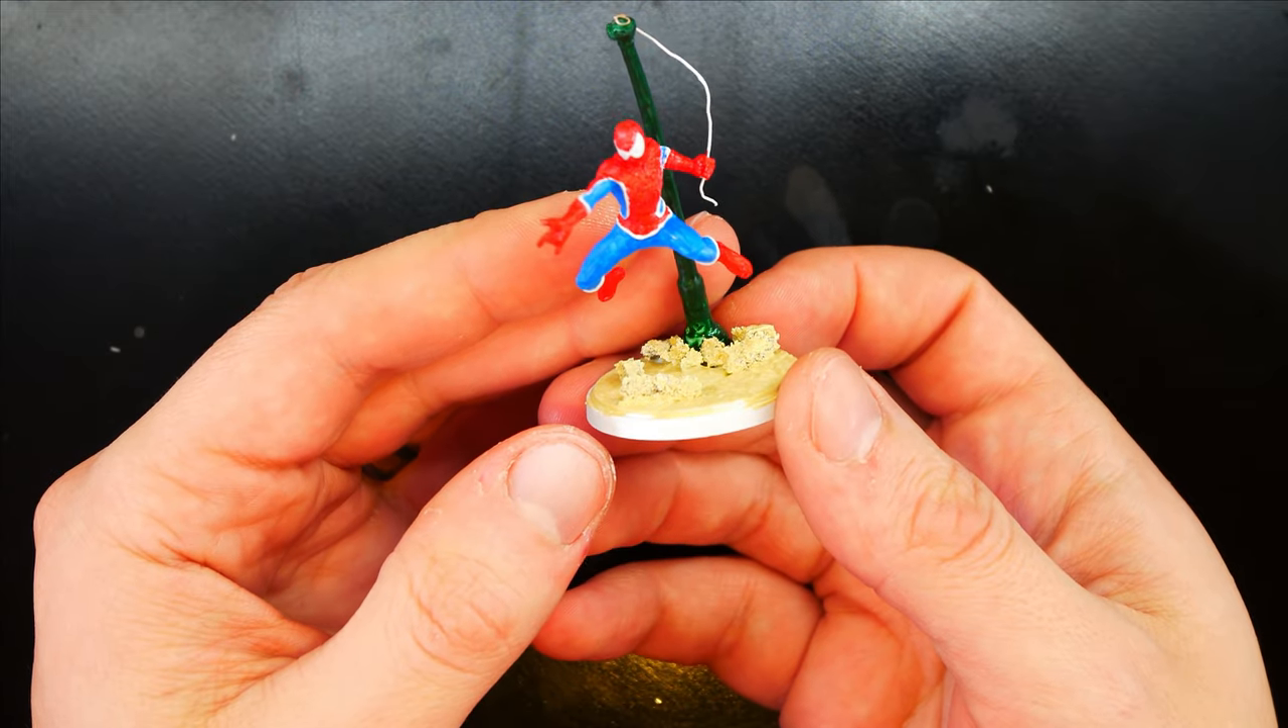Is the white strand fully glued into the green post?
Yes.